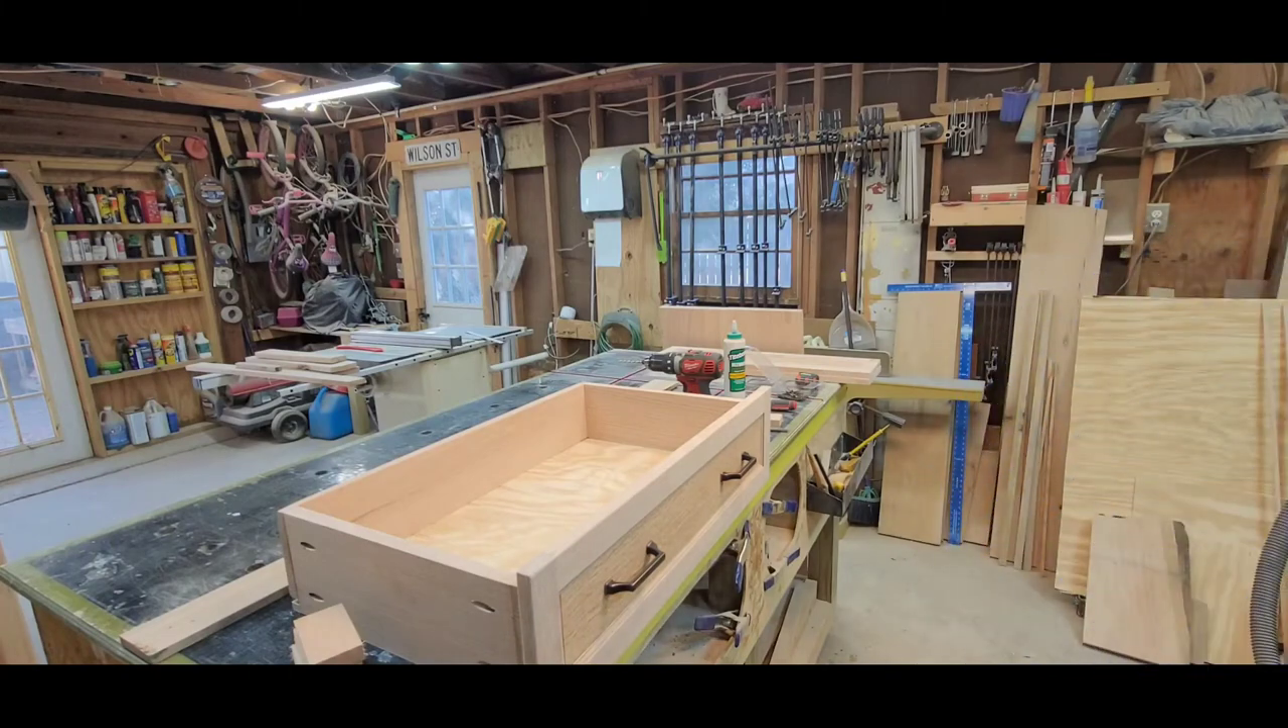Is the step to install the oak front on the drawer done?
Yes.